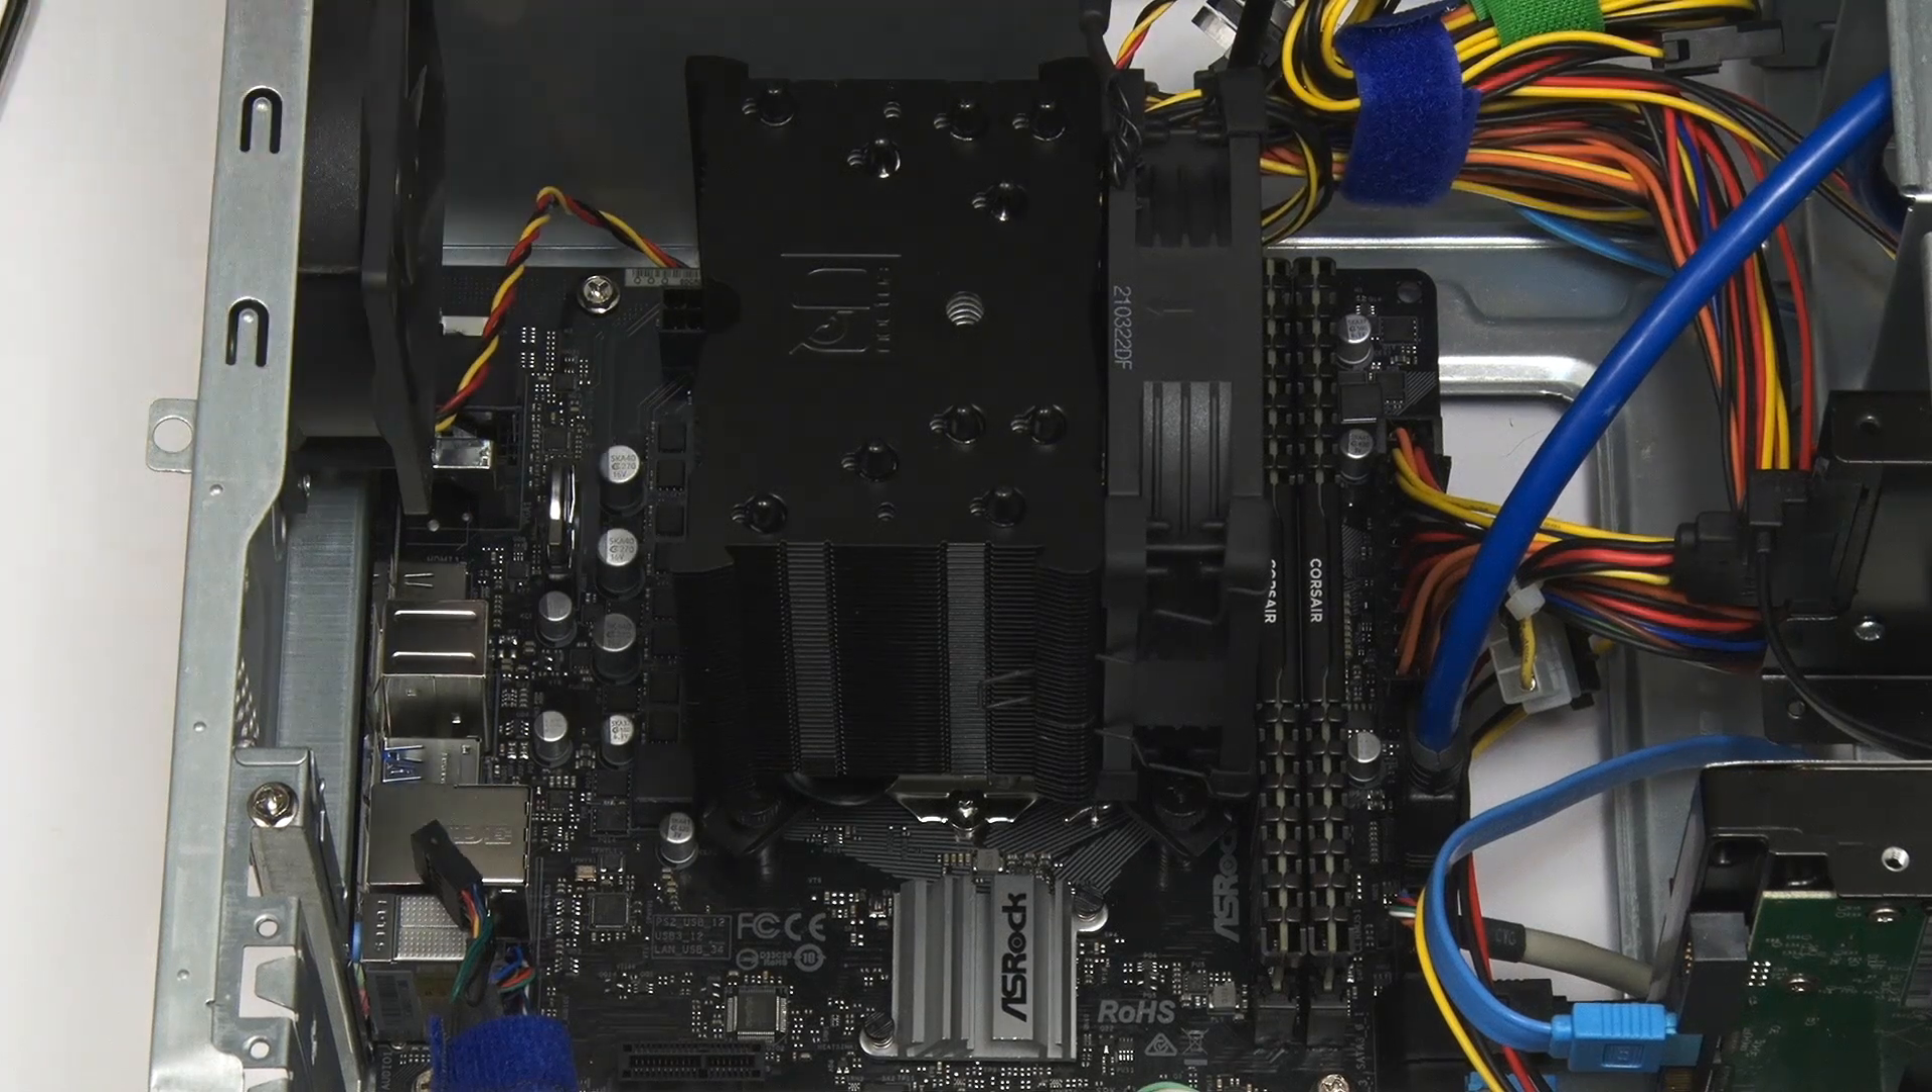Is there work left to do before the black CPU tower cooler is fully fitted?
No.